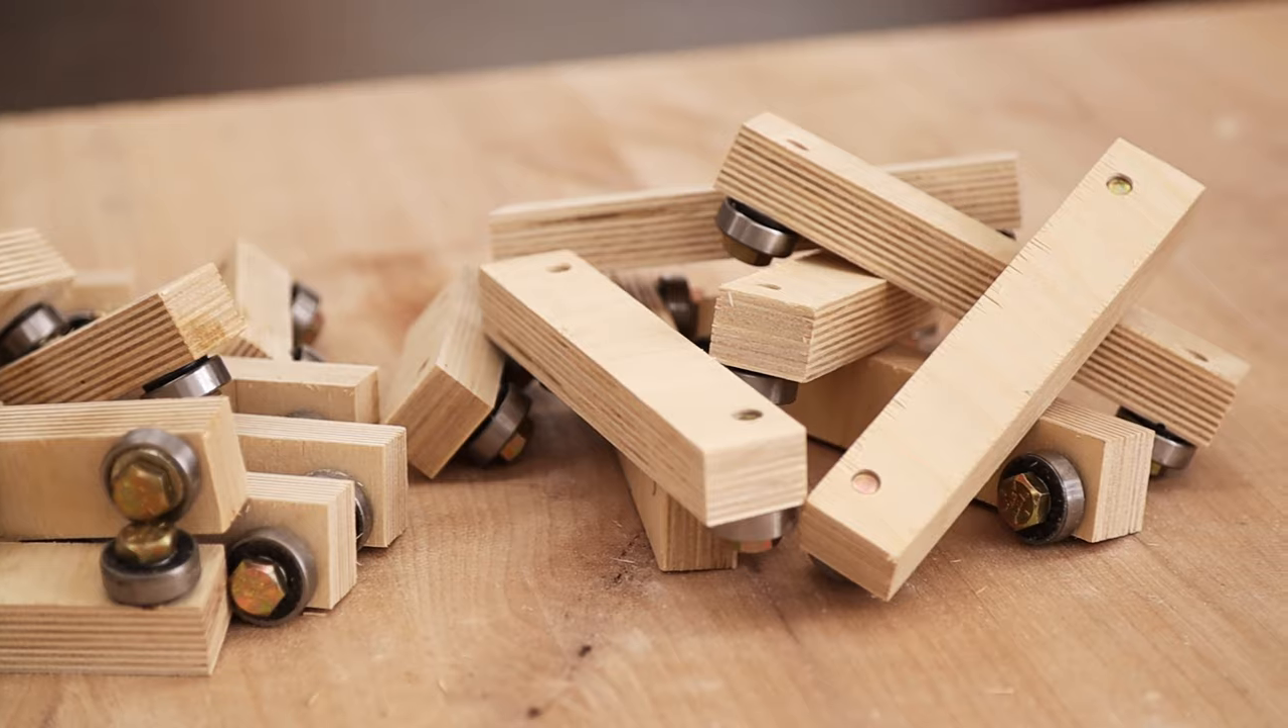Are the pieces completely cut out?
Yes.